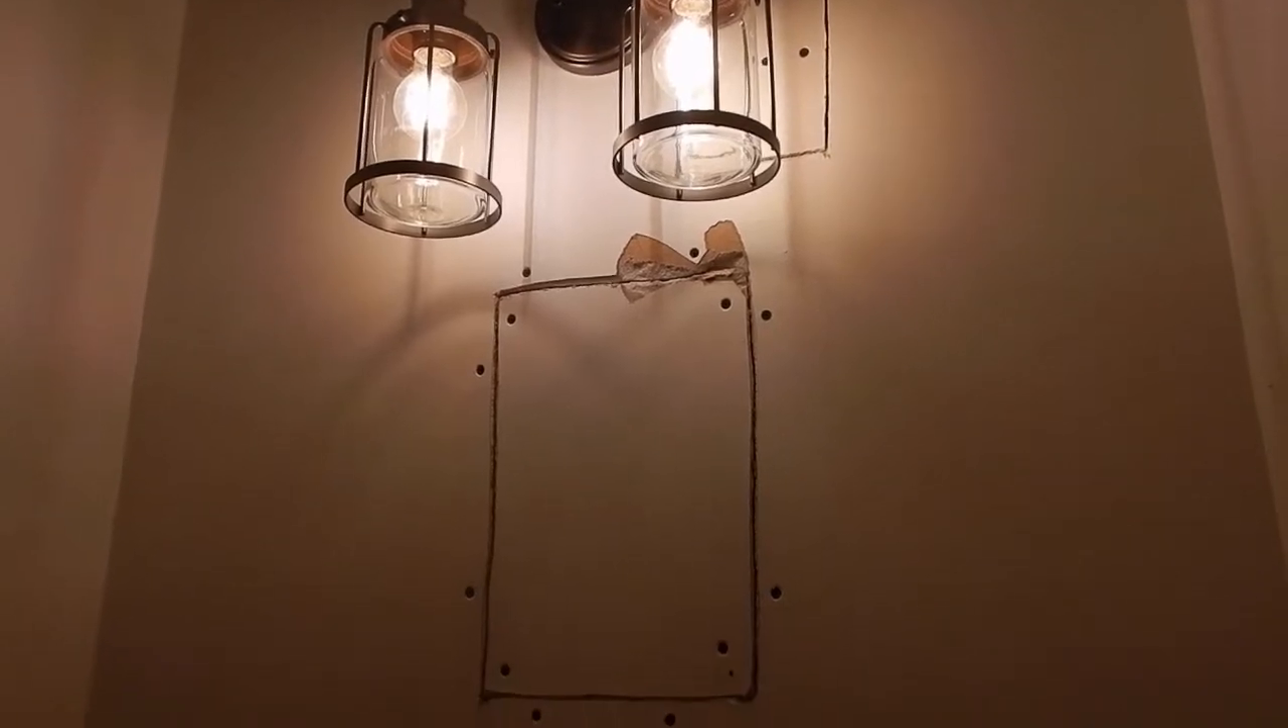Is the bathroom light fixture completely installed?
Yes.